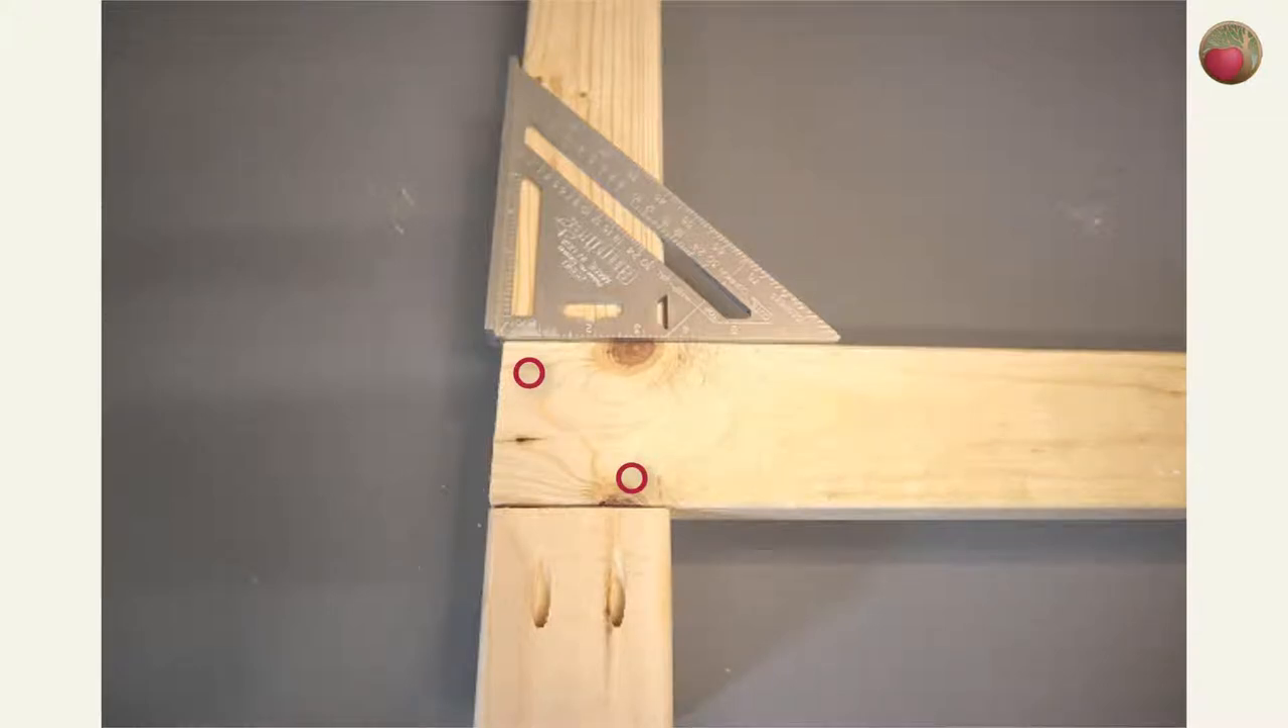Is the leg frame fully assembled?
No.